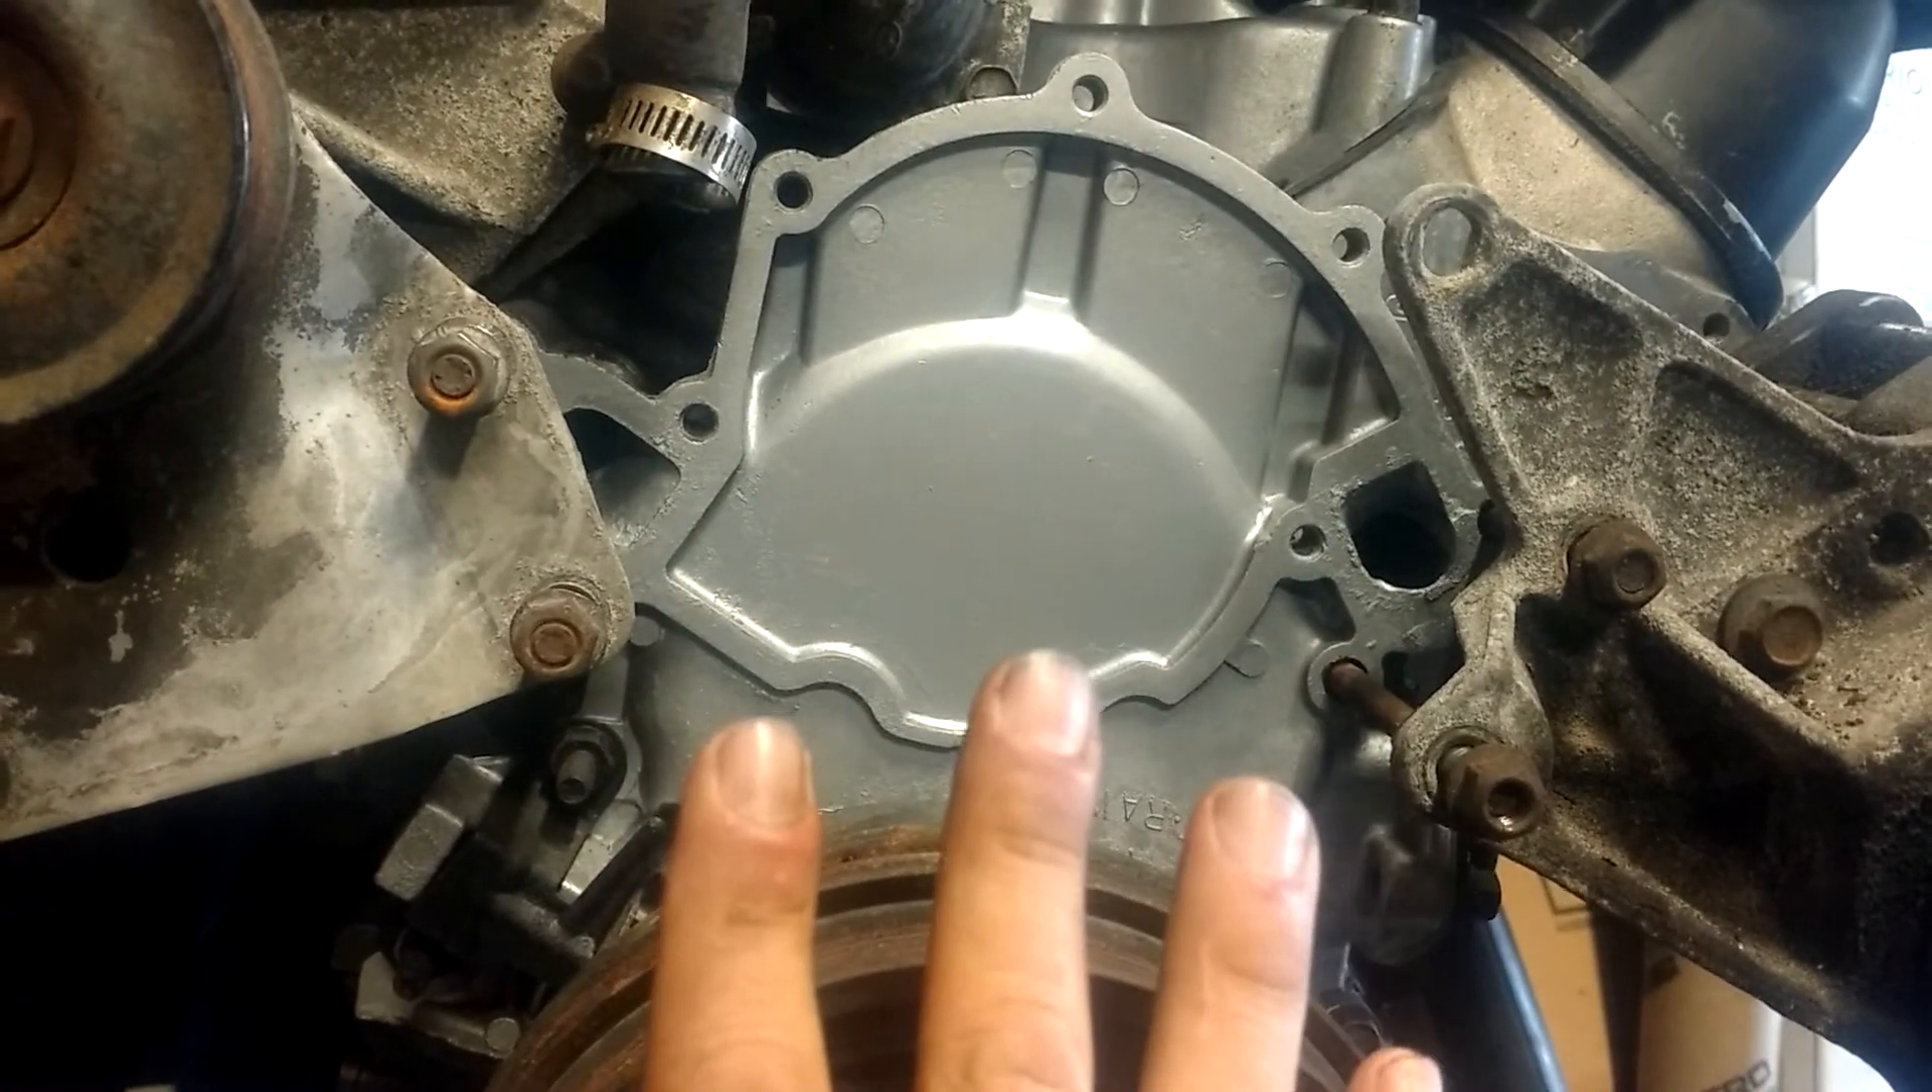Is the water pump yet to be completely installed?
Yes.